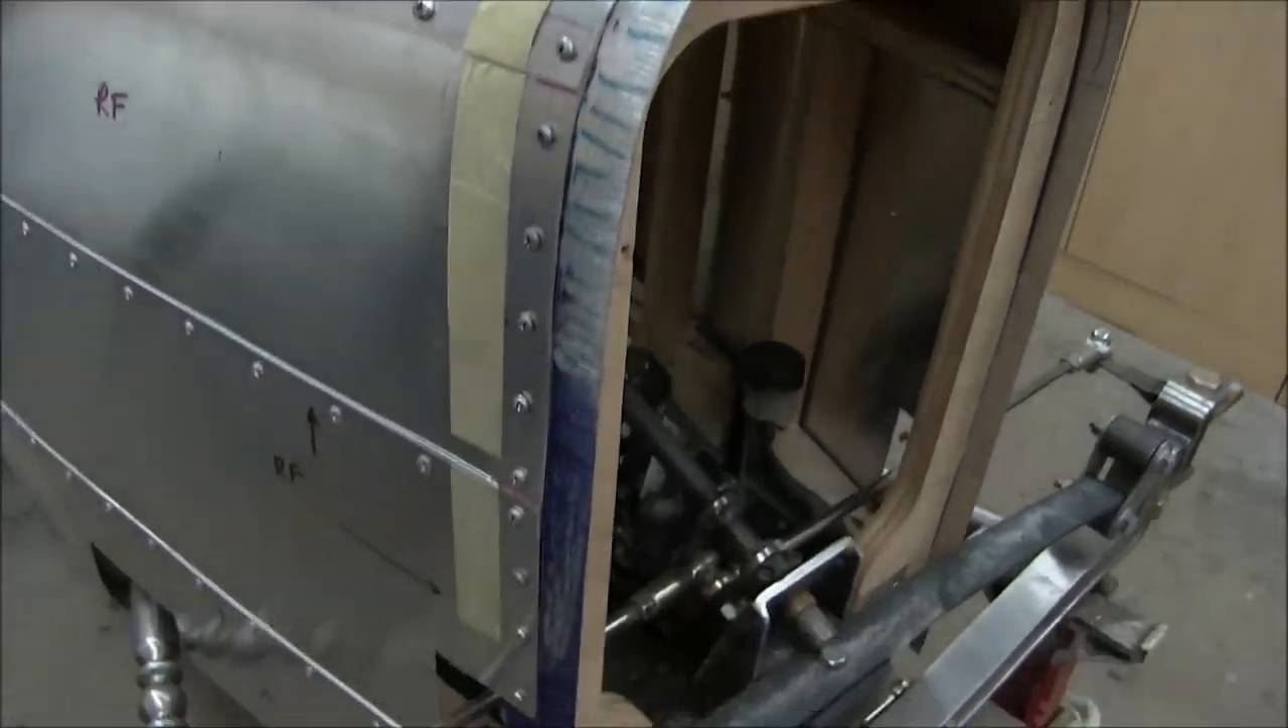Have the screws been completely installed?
Yes.